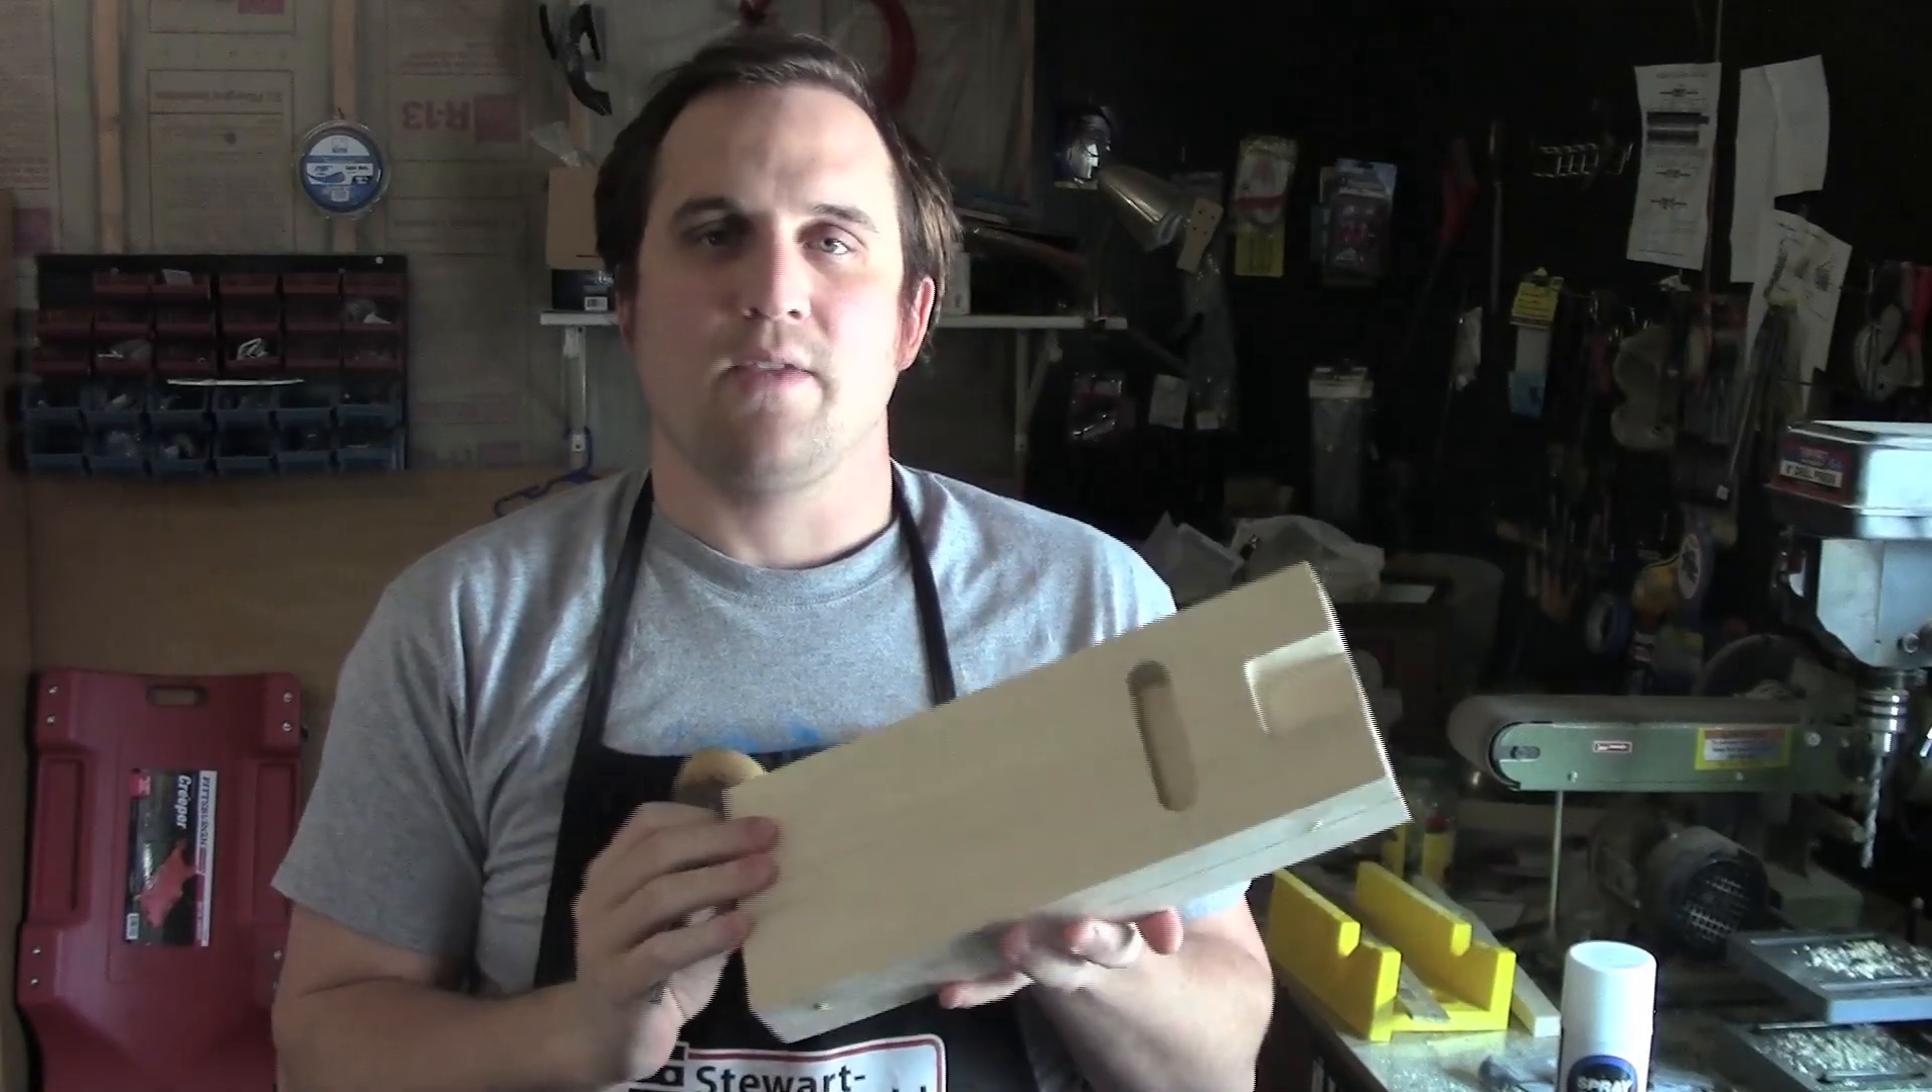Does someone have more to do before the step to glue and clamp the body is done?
No.